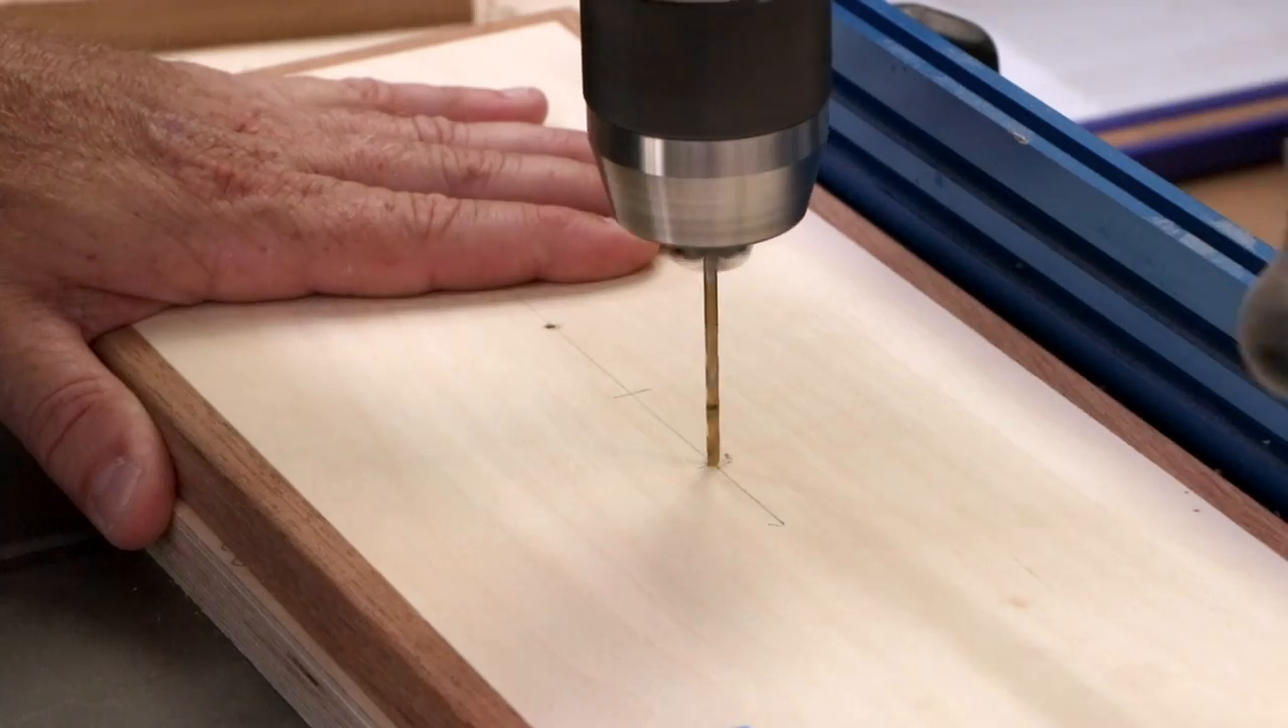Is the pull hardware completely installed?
No.